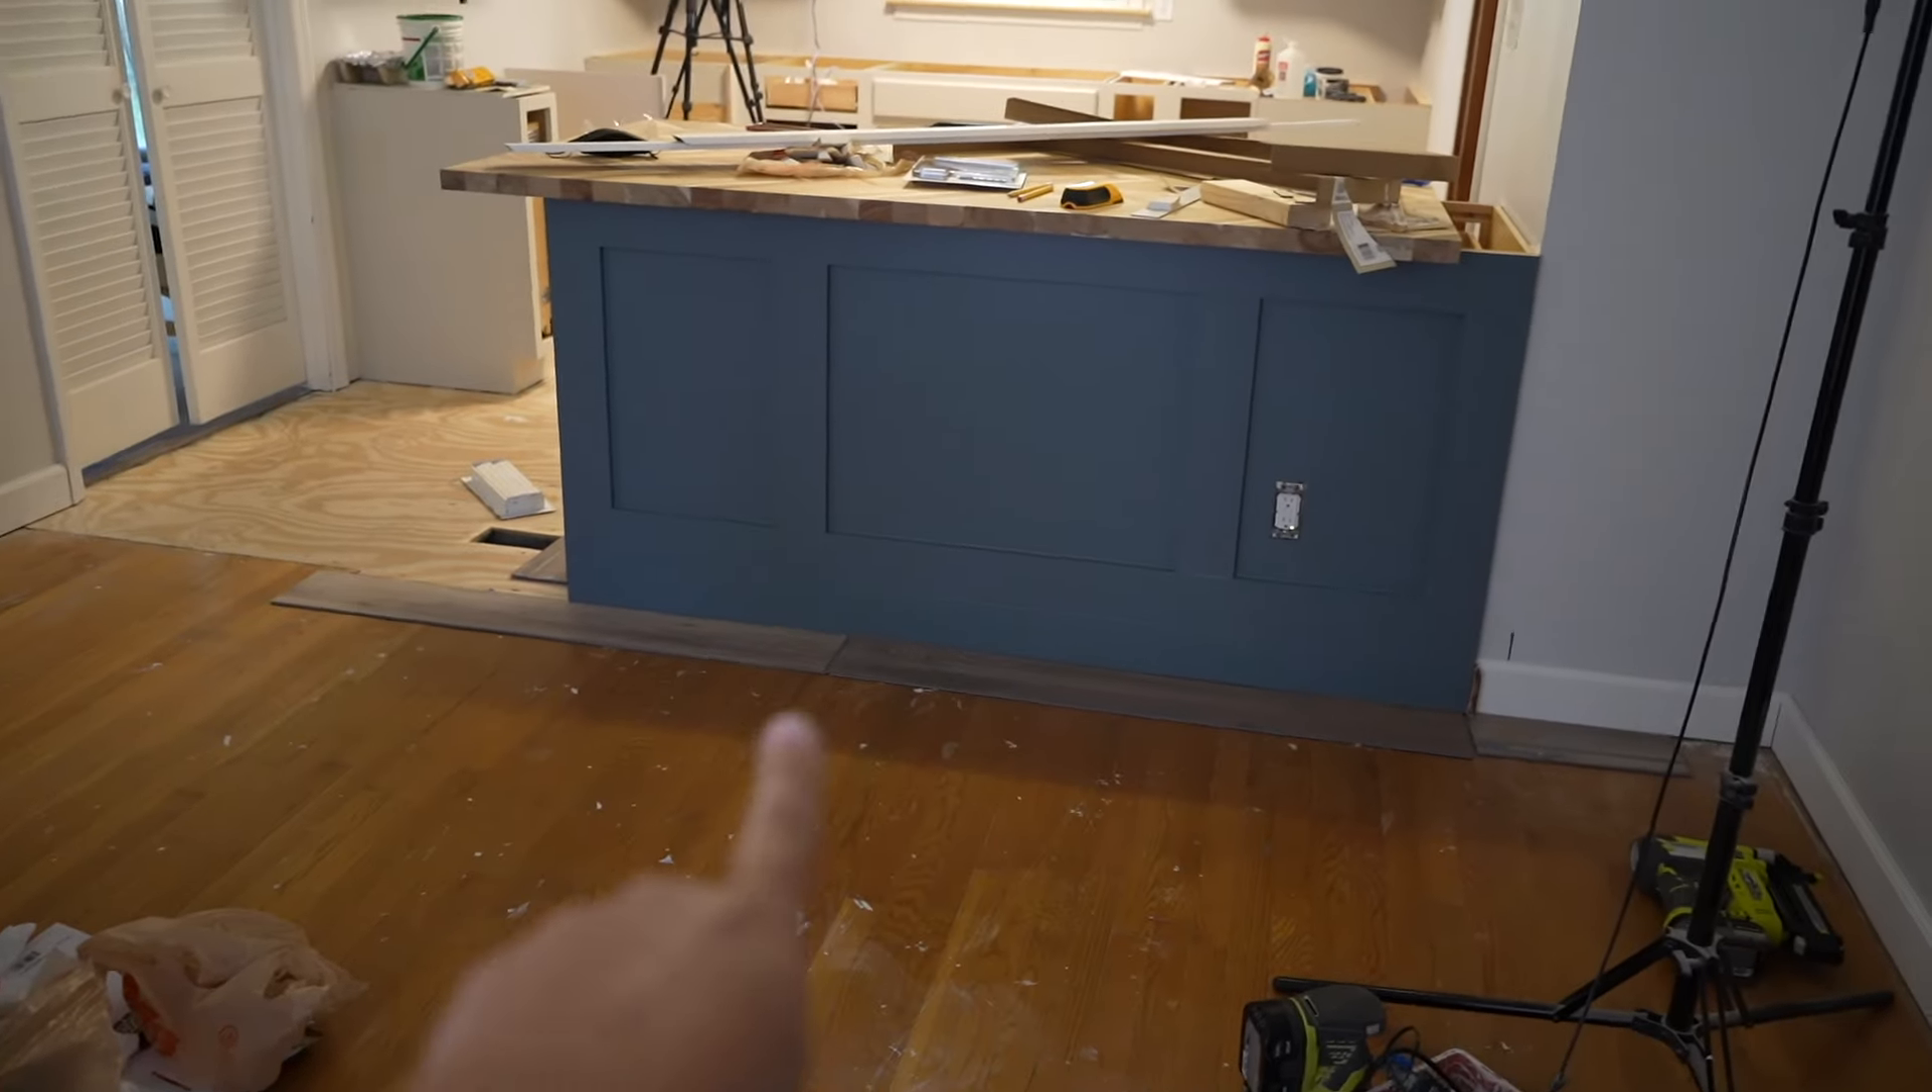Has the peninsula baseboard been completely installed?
No.